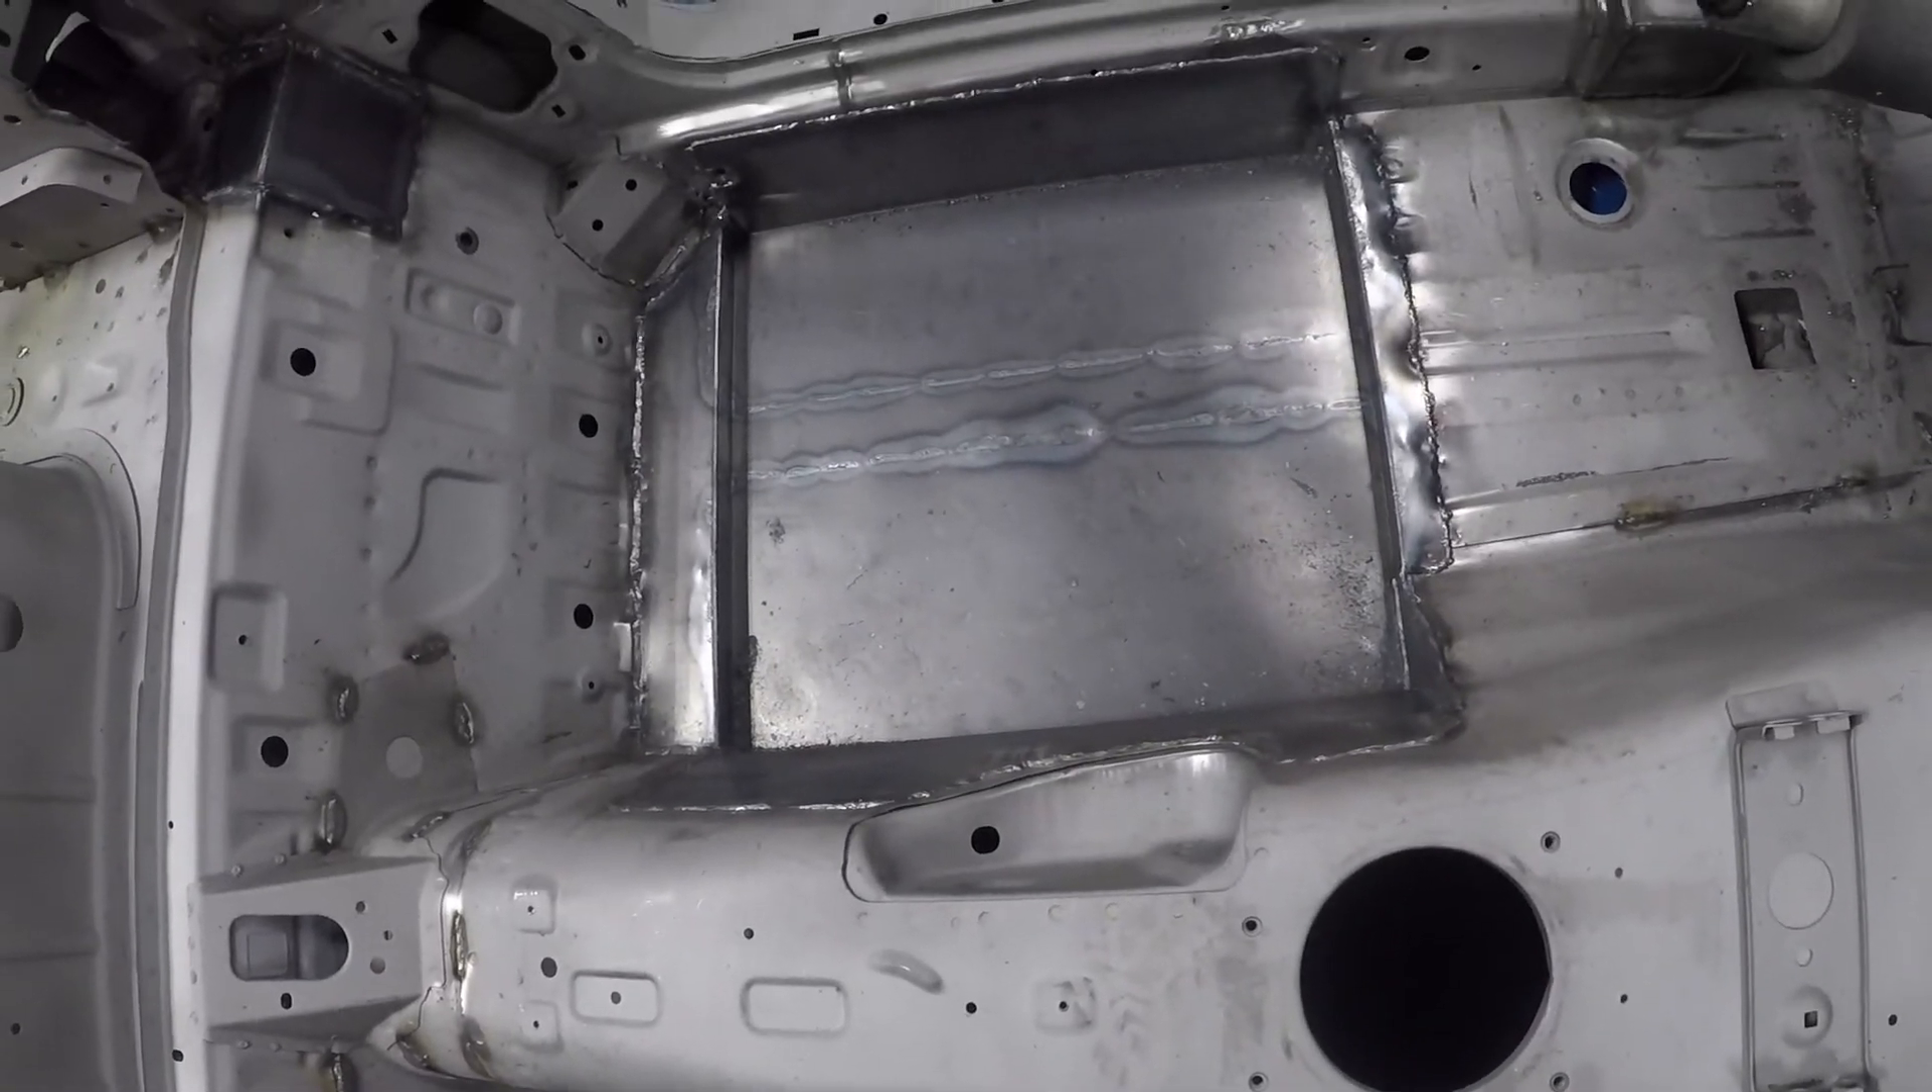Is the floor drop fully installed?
Yes.